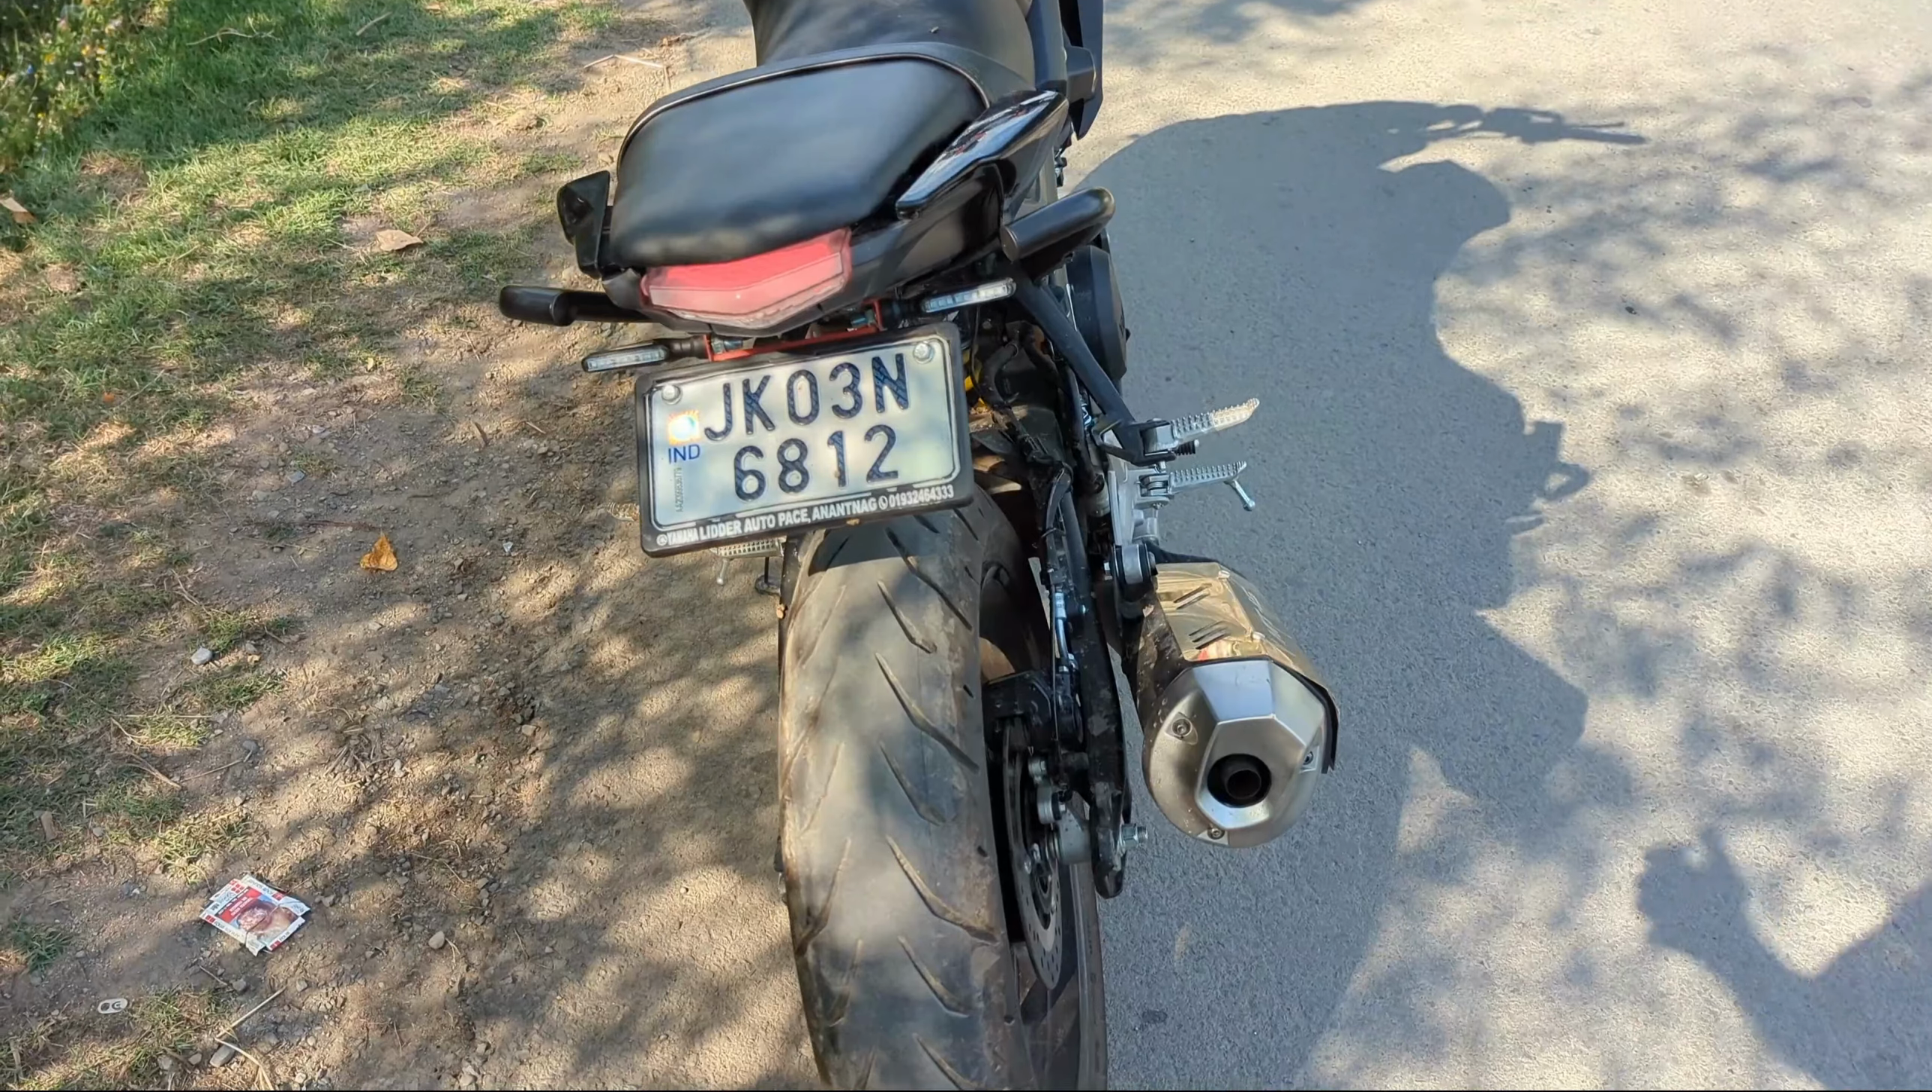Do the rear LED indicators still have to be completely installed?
No.